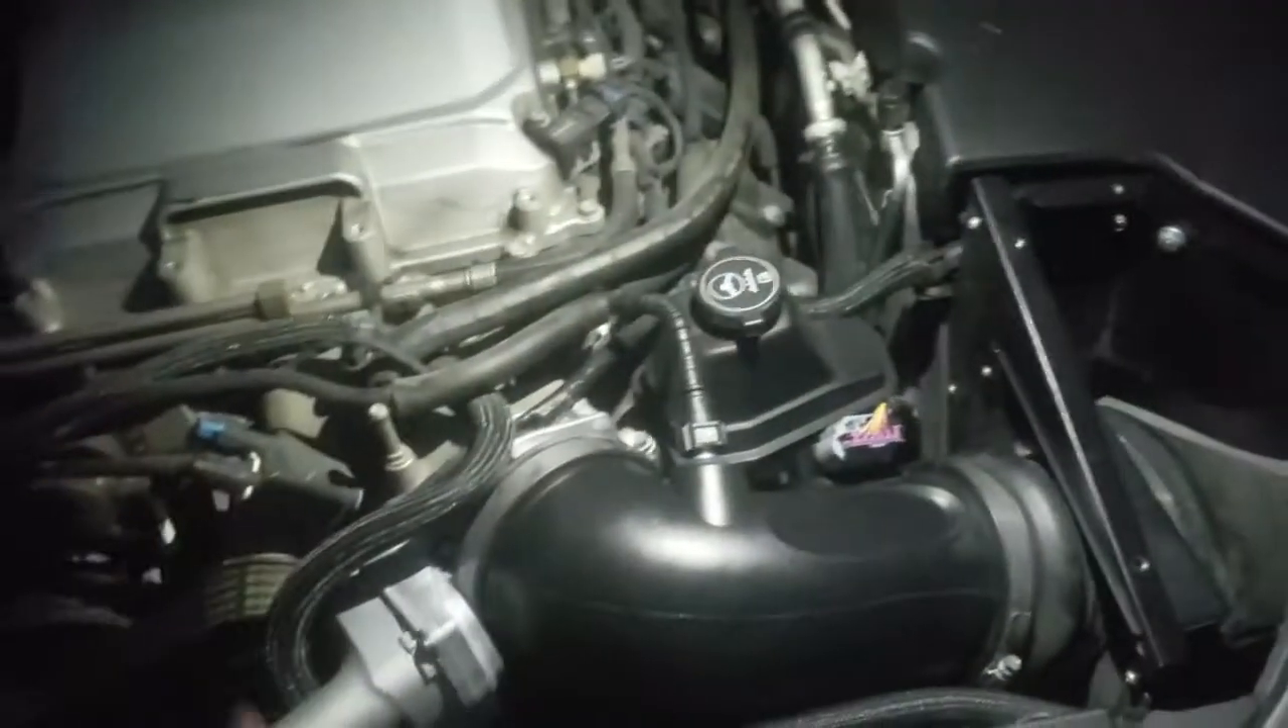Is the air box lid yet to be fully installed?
Yes.